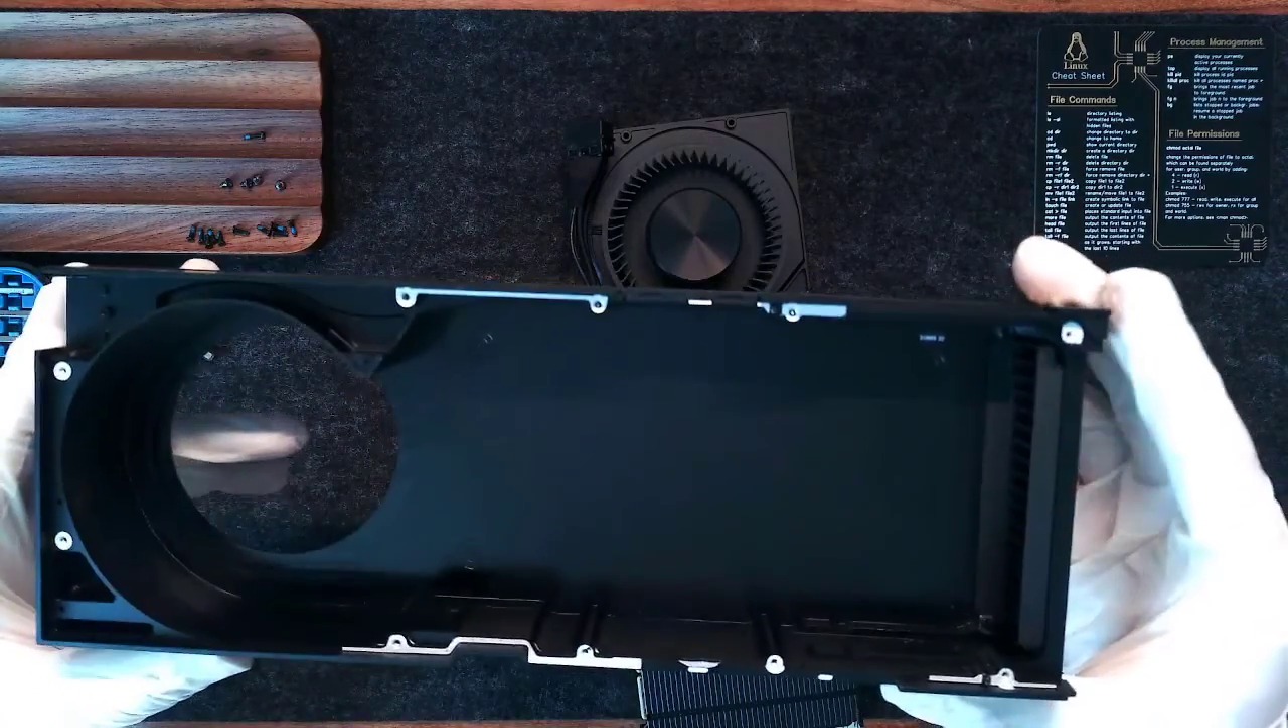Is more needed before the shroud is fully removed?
No.